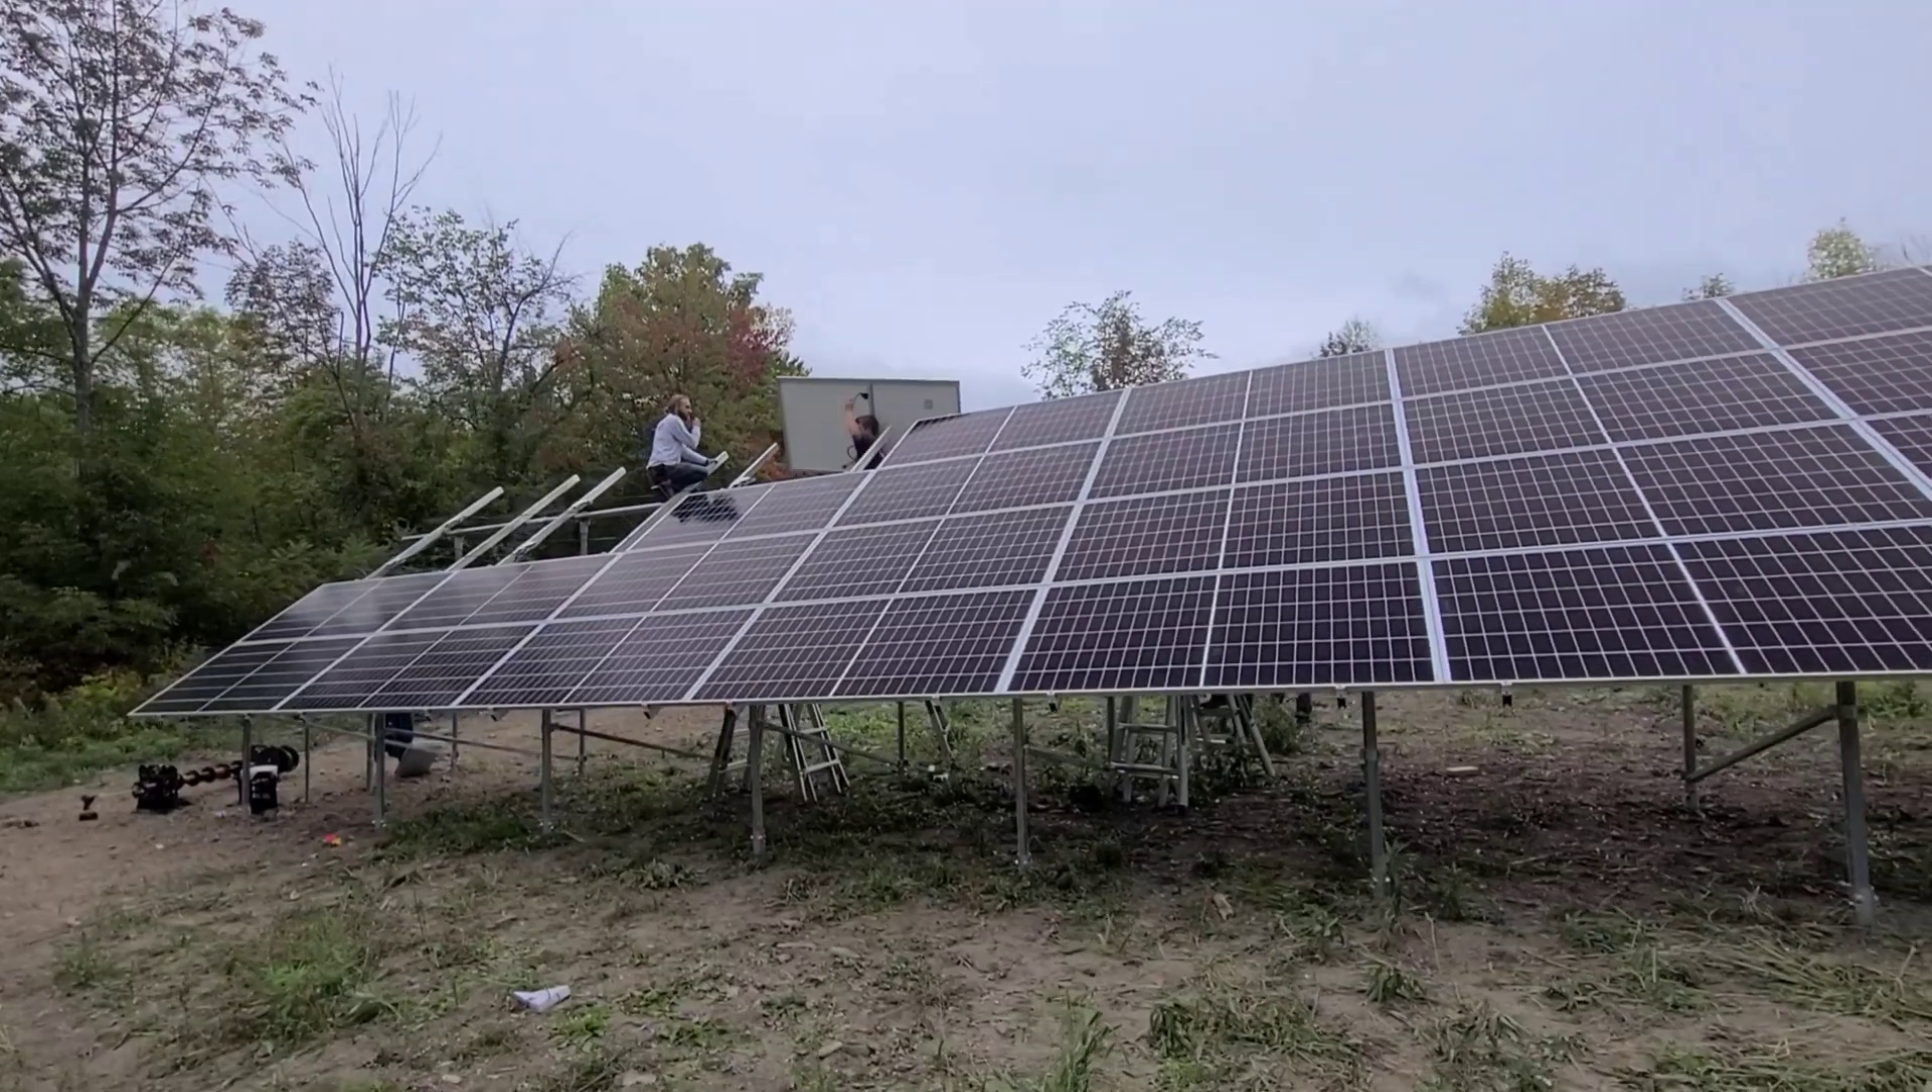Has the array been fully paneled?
No.